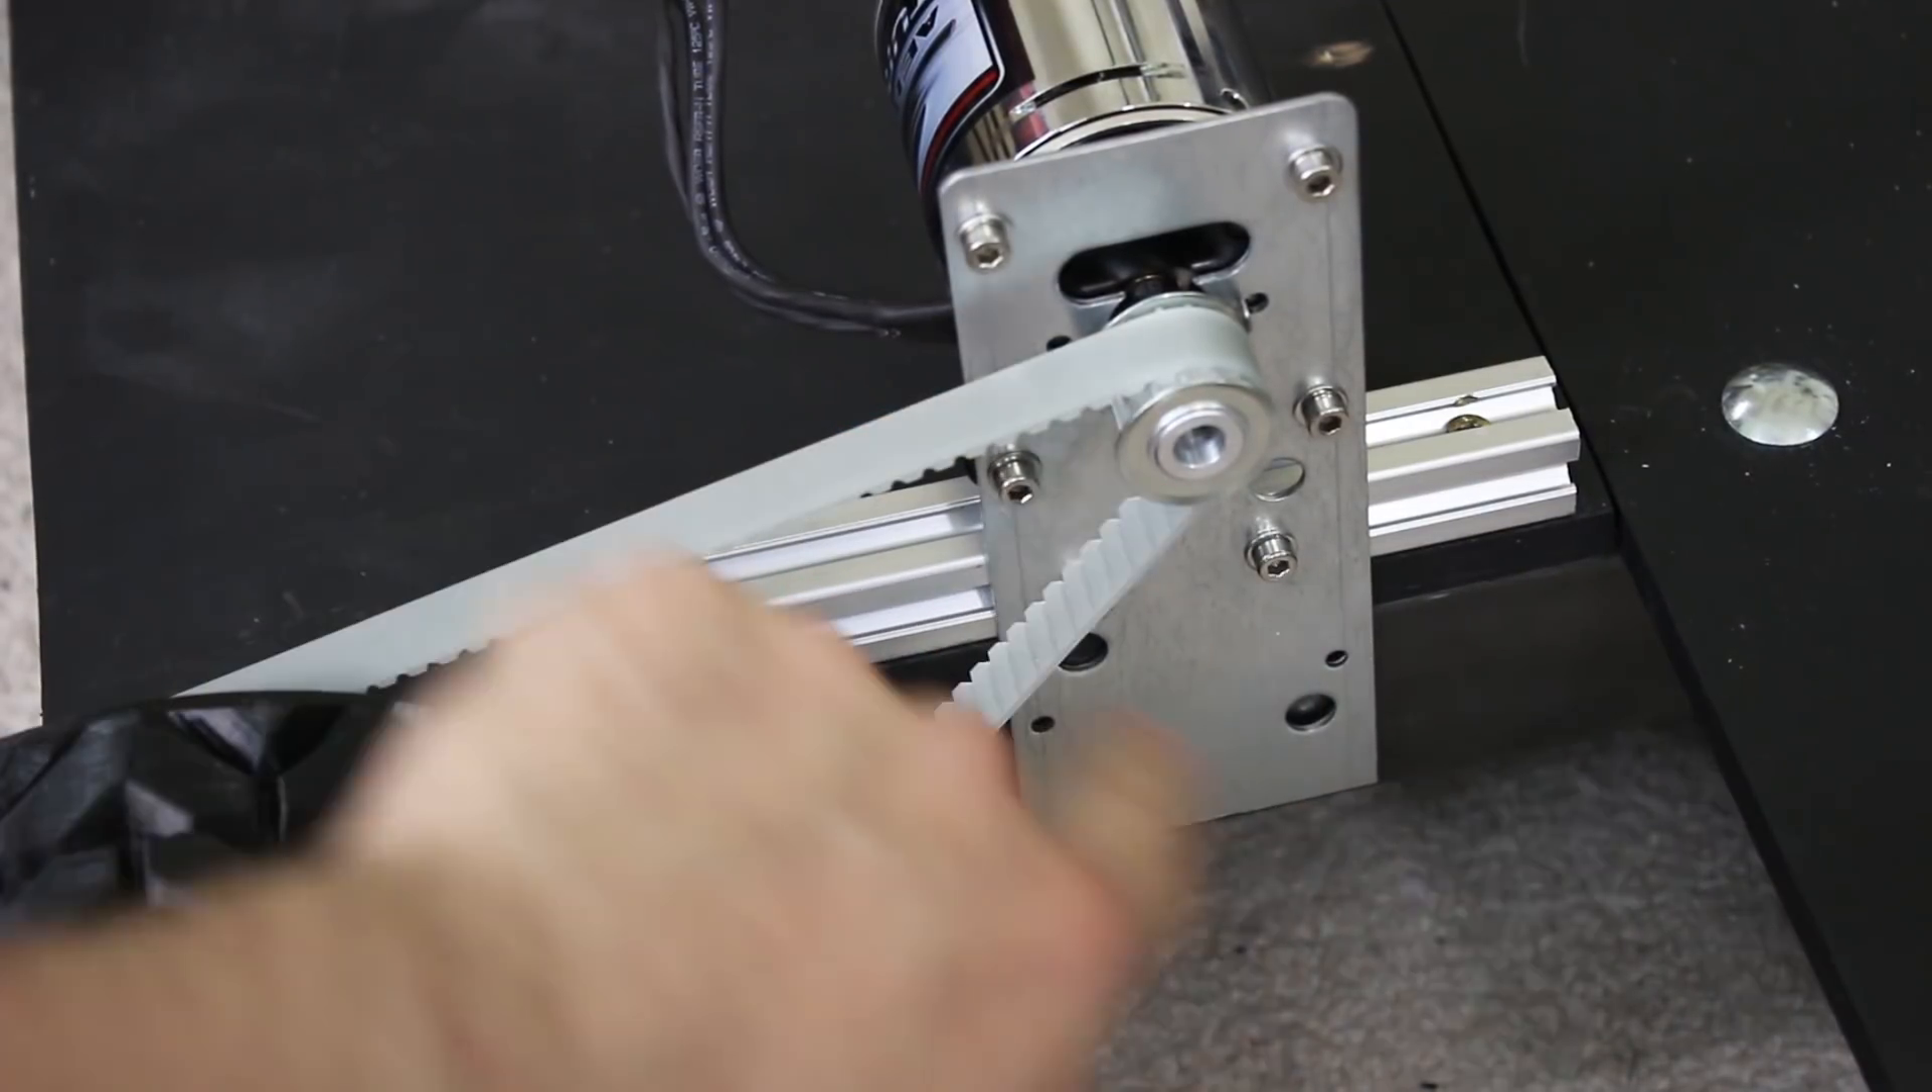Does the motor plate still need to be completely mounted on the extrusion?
No.